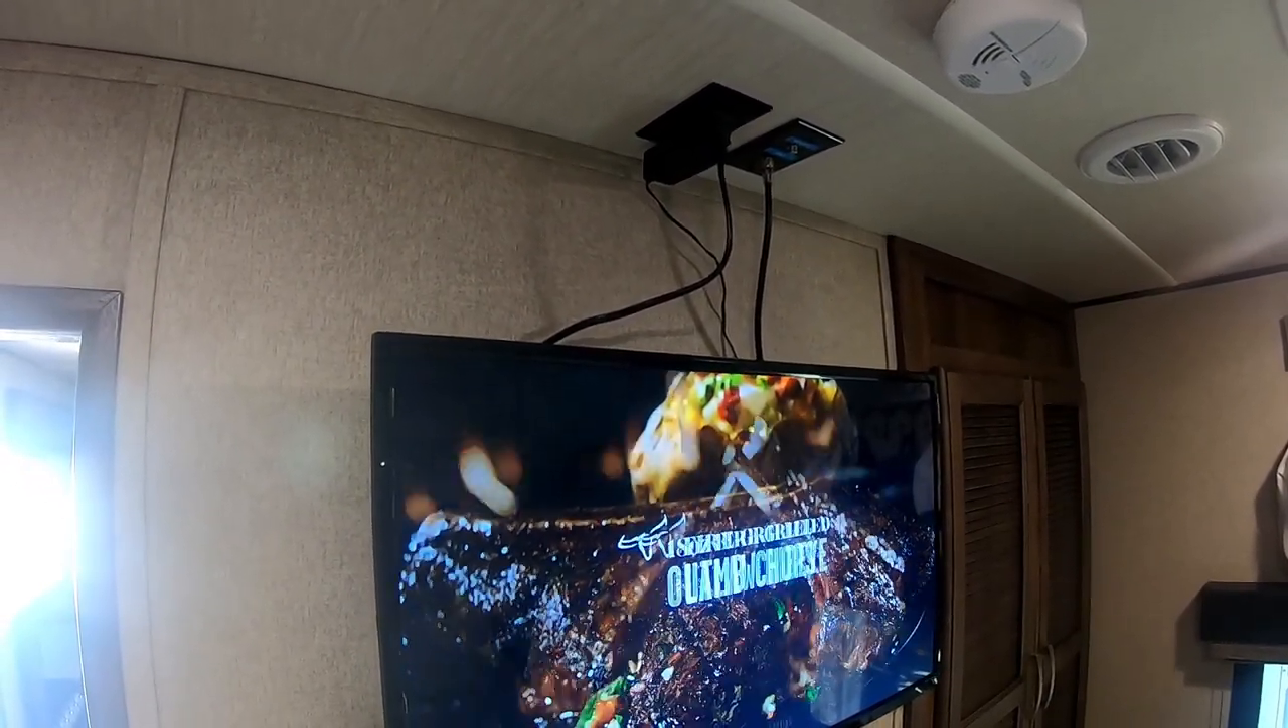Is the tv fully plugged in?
Yes.